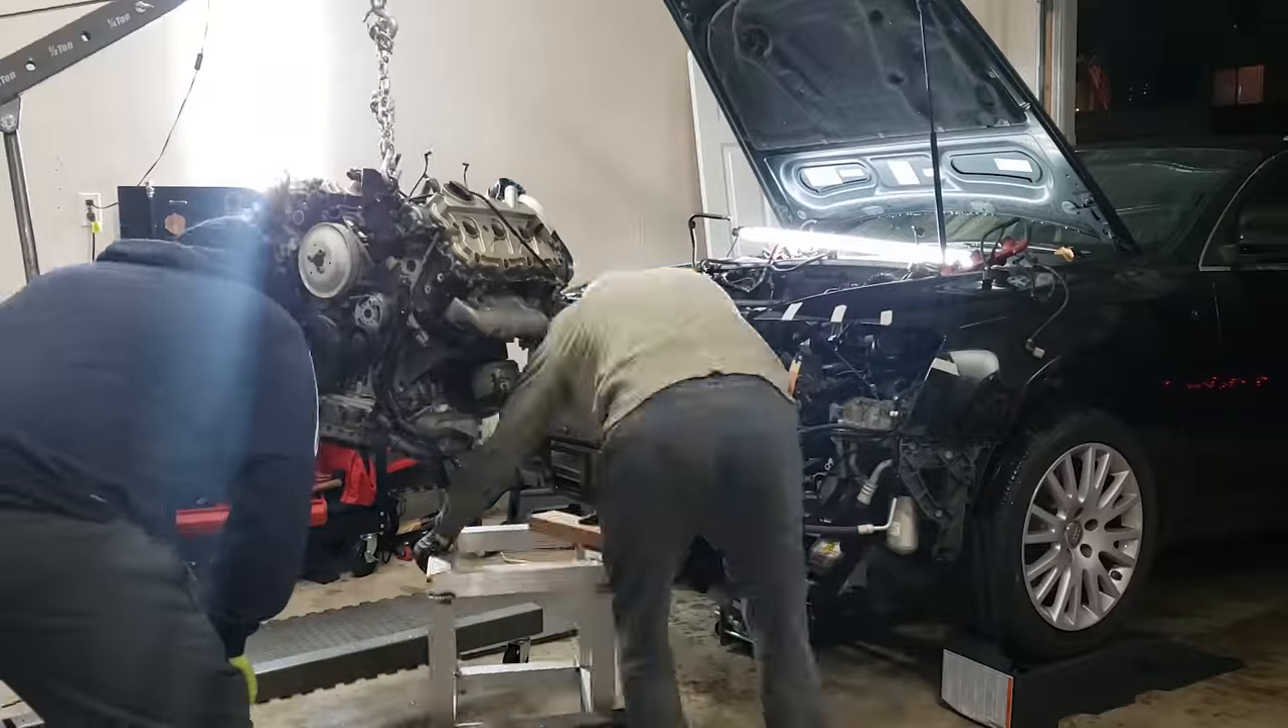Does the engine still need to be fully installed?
Yes.